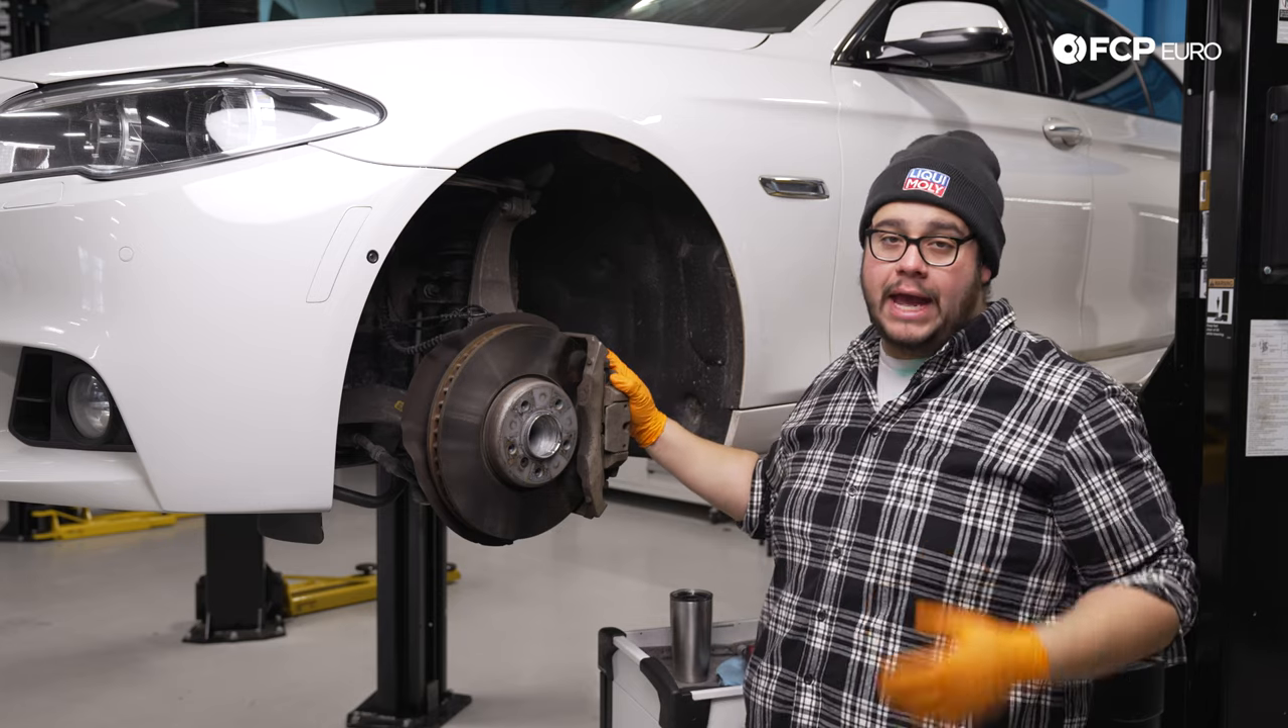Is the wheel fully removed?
Yes.